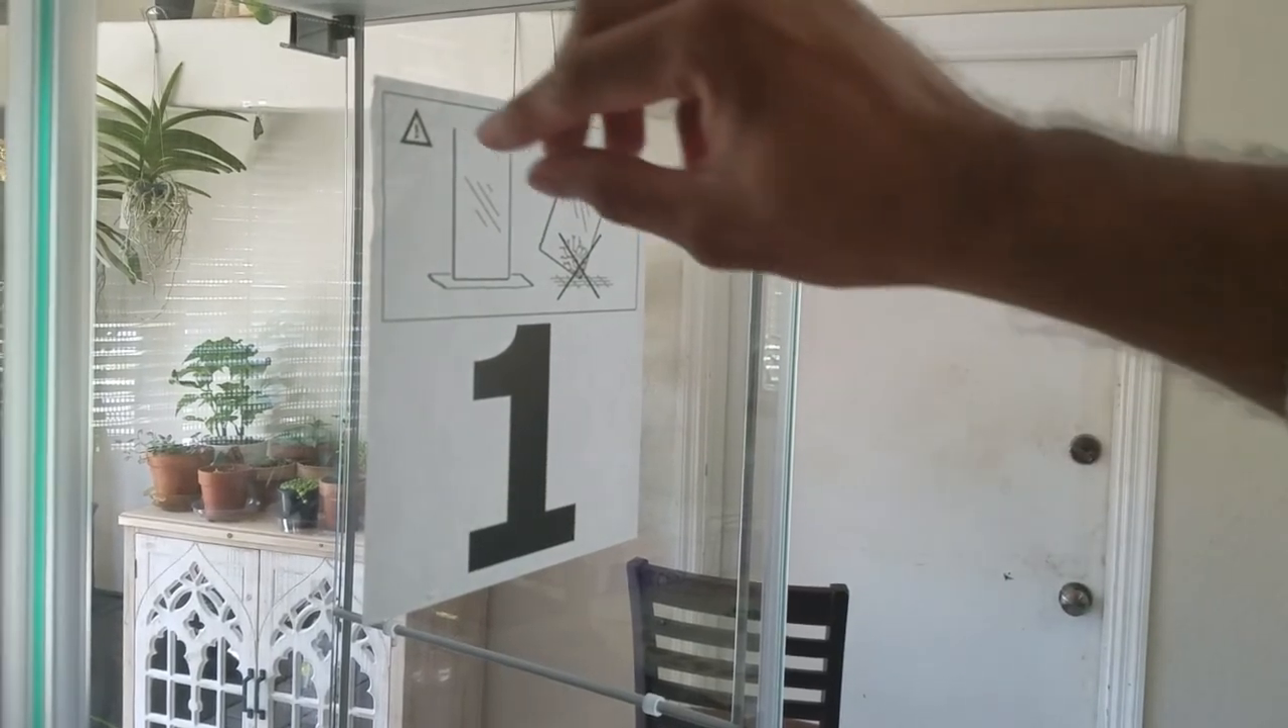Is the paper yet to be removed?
Yes.